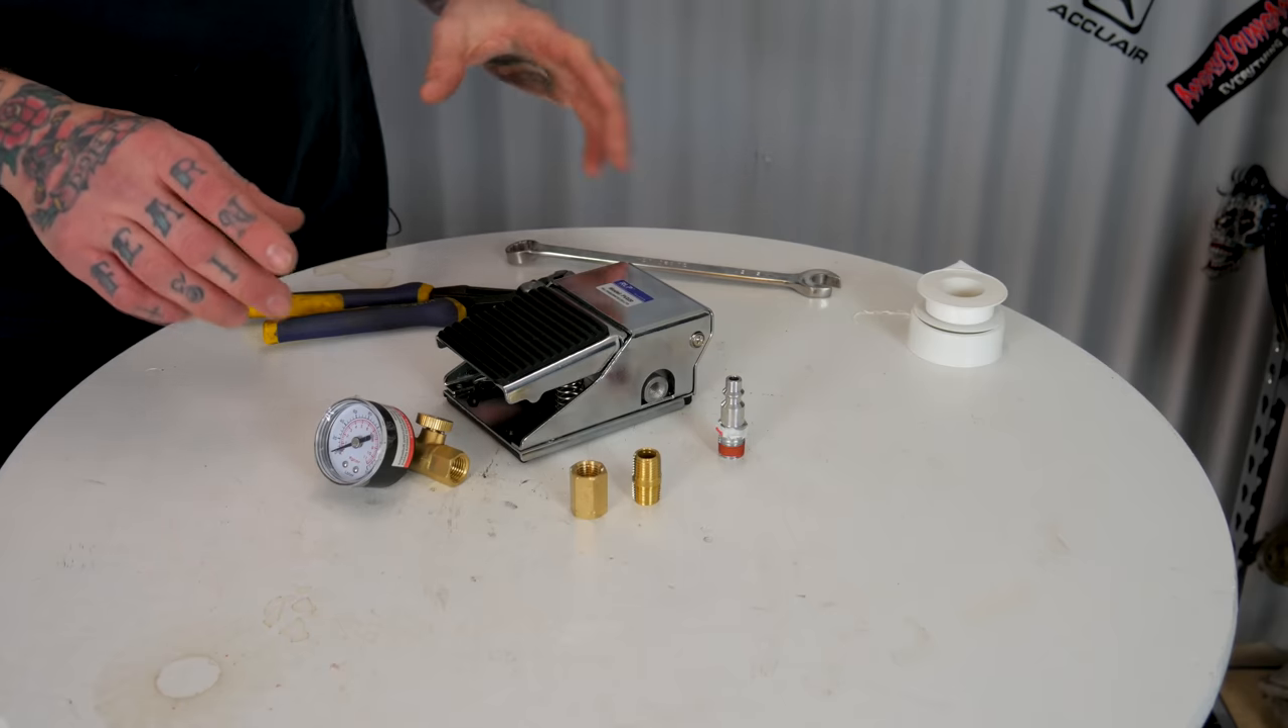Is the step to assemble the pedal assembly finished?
No.